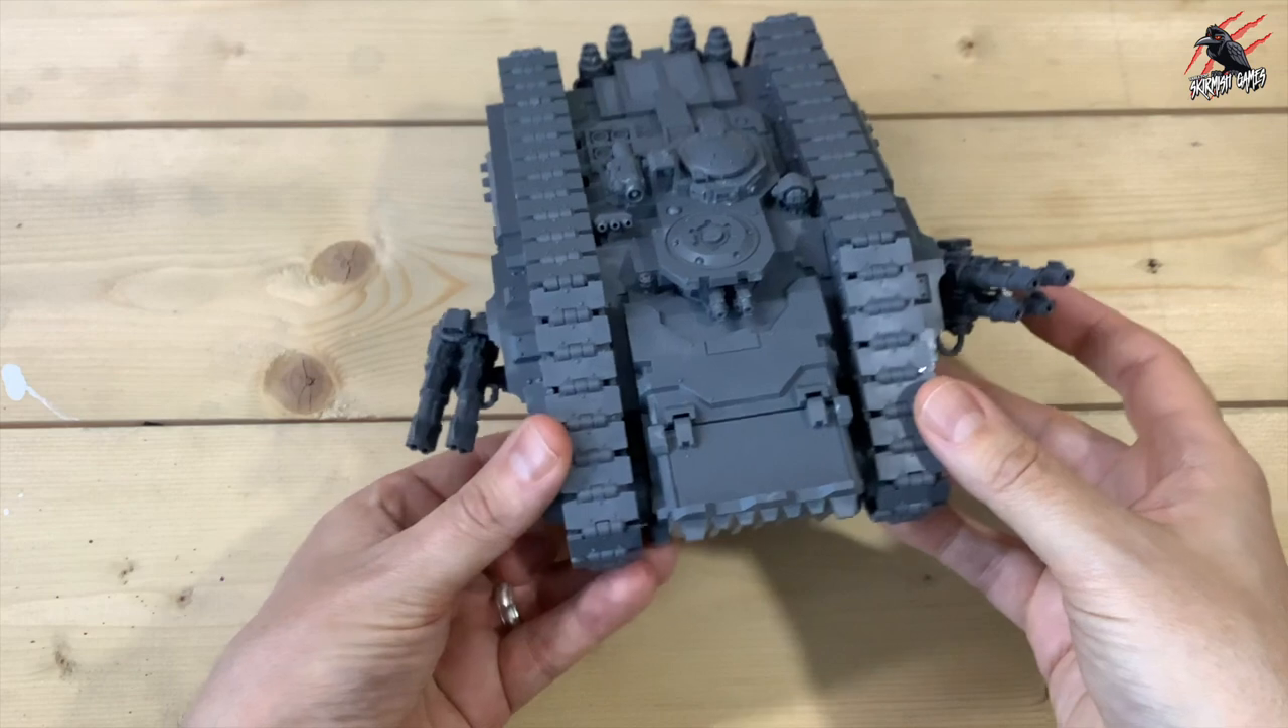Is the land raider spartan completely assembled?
Yes.